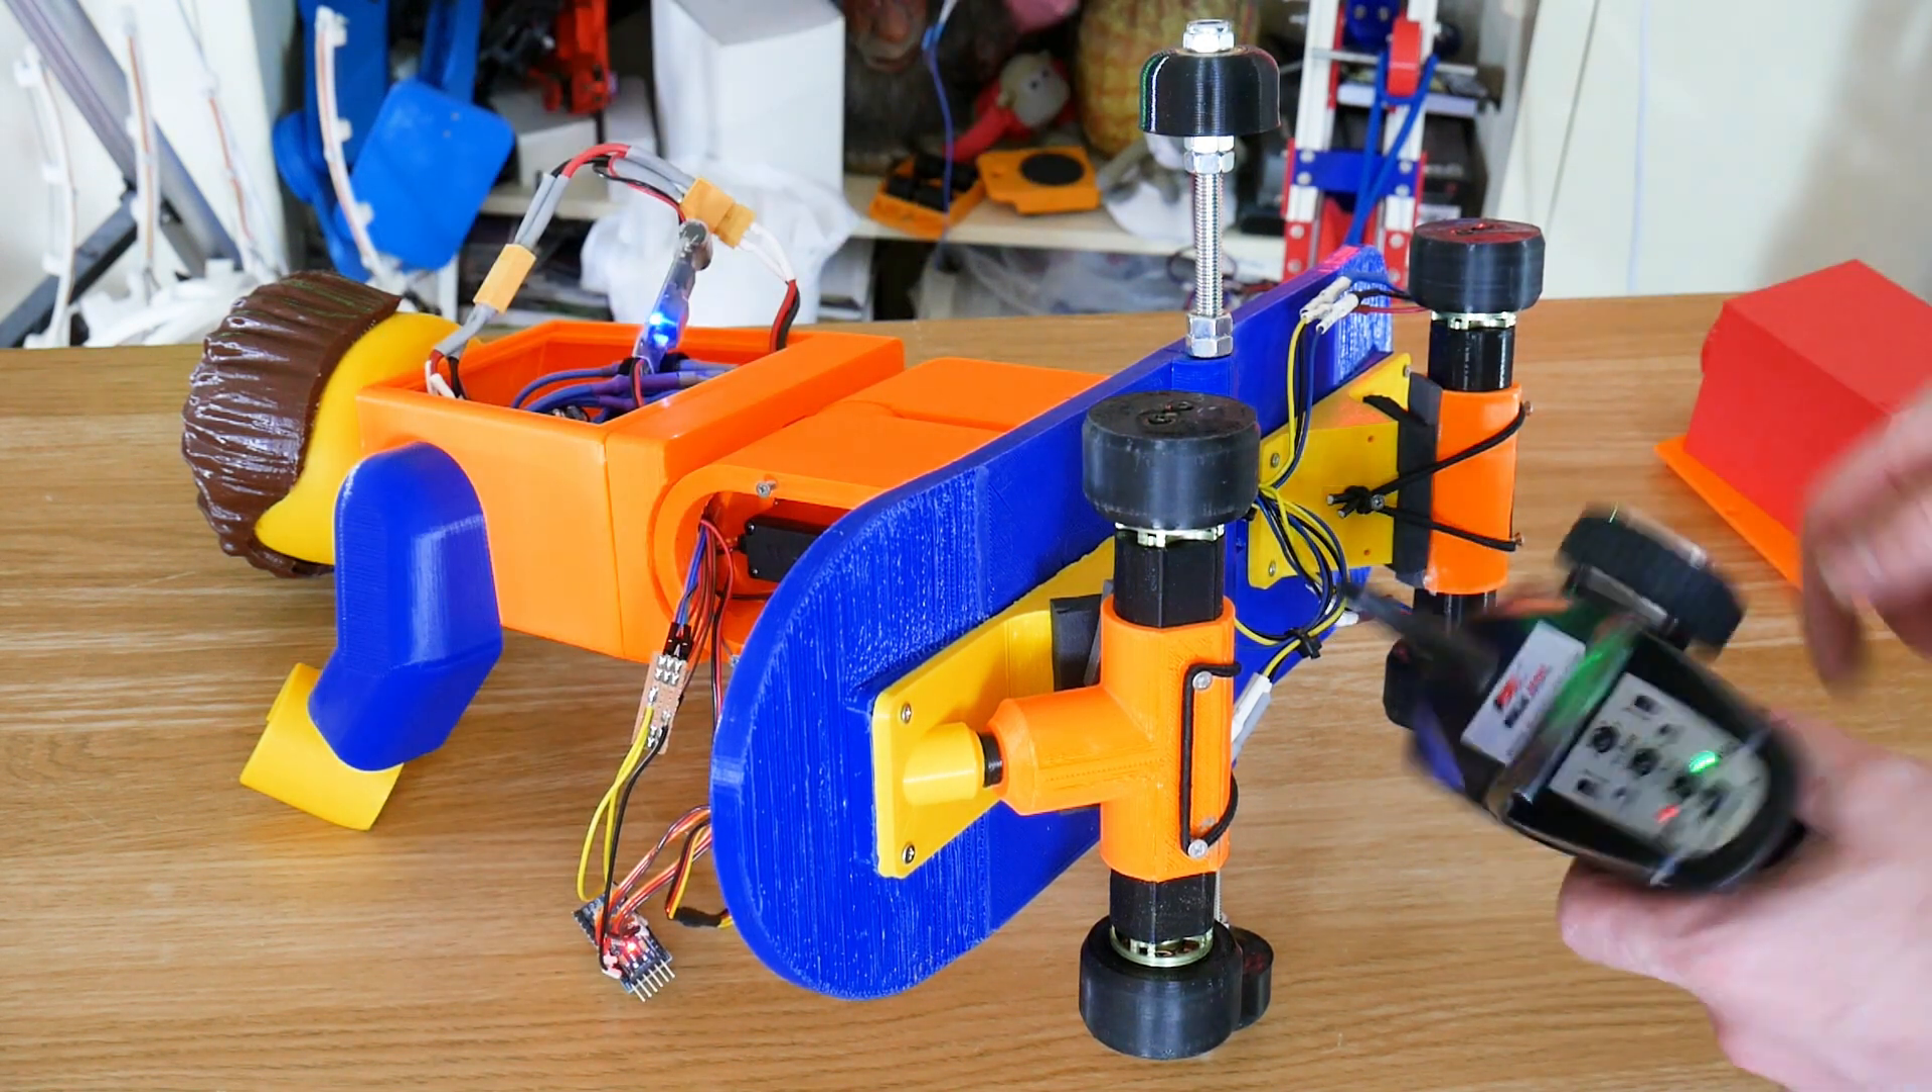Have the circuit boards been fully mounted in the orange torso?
No.